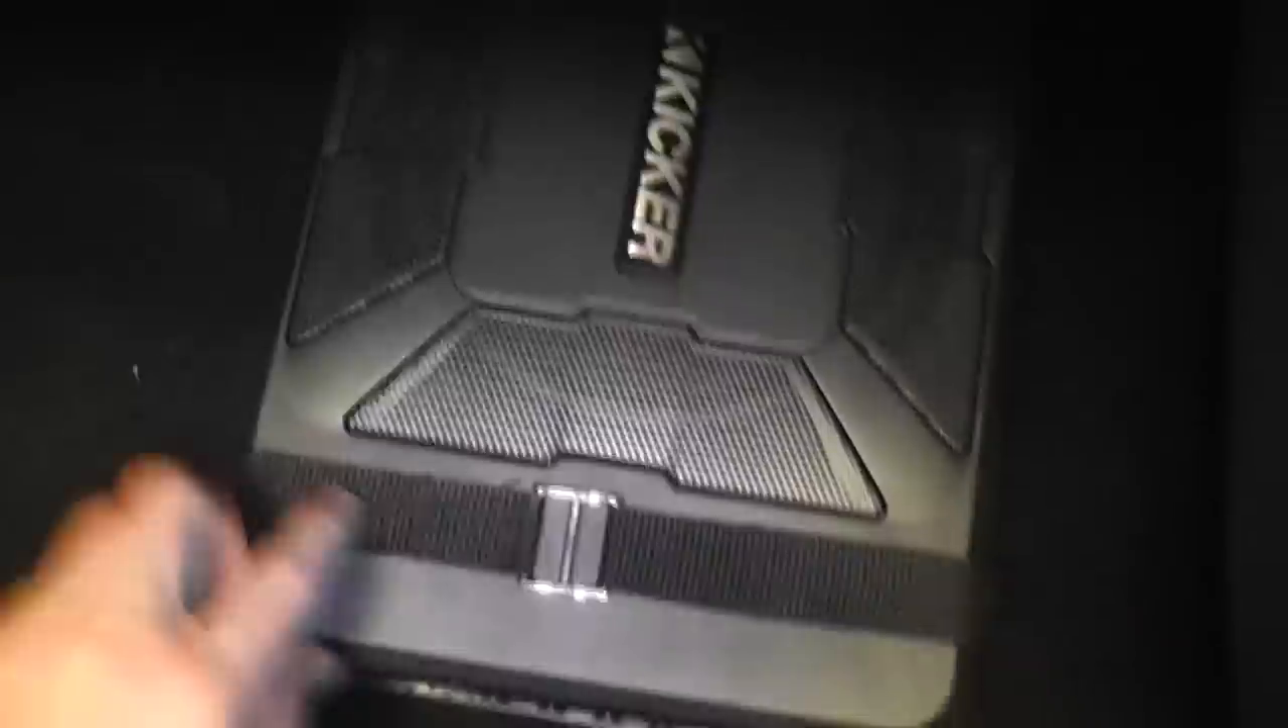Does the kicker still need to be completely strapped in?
No.